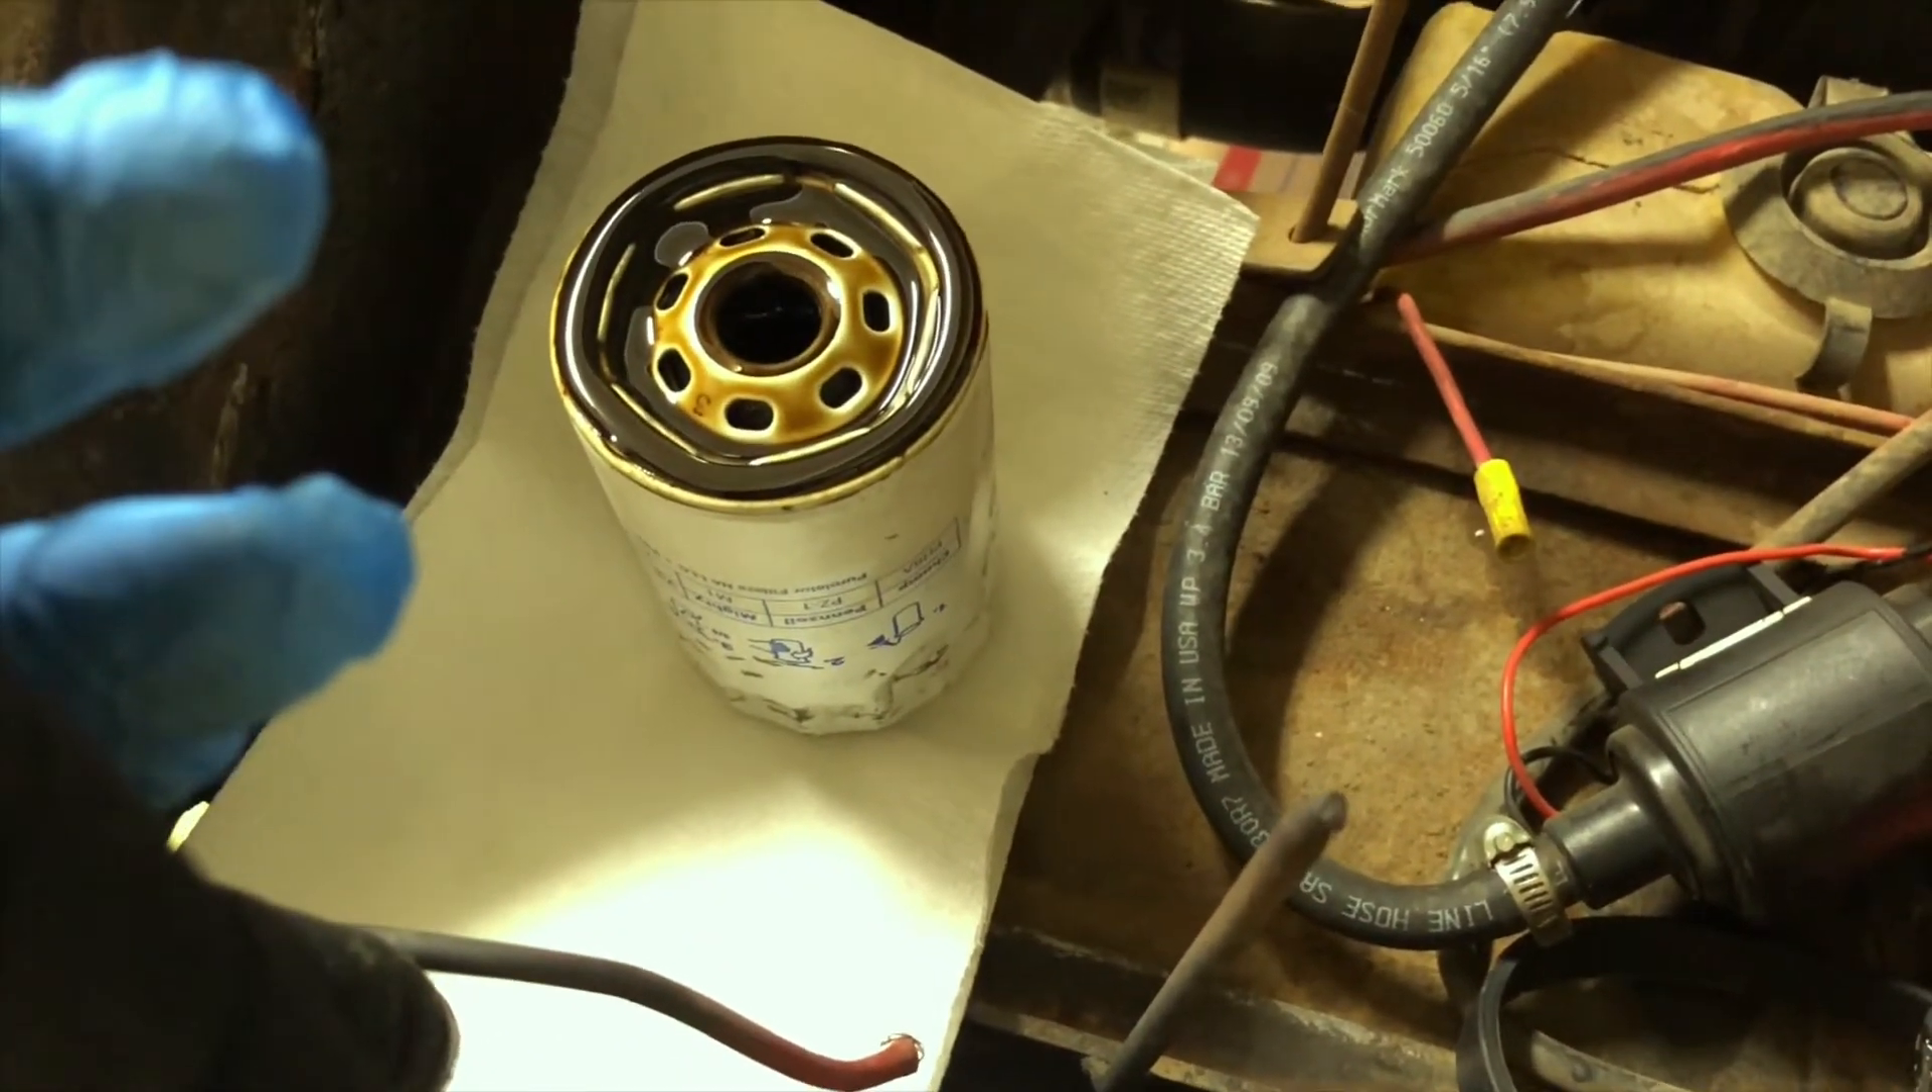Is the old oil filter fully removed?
Yes.